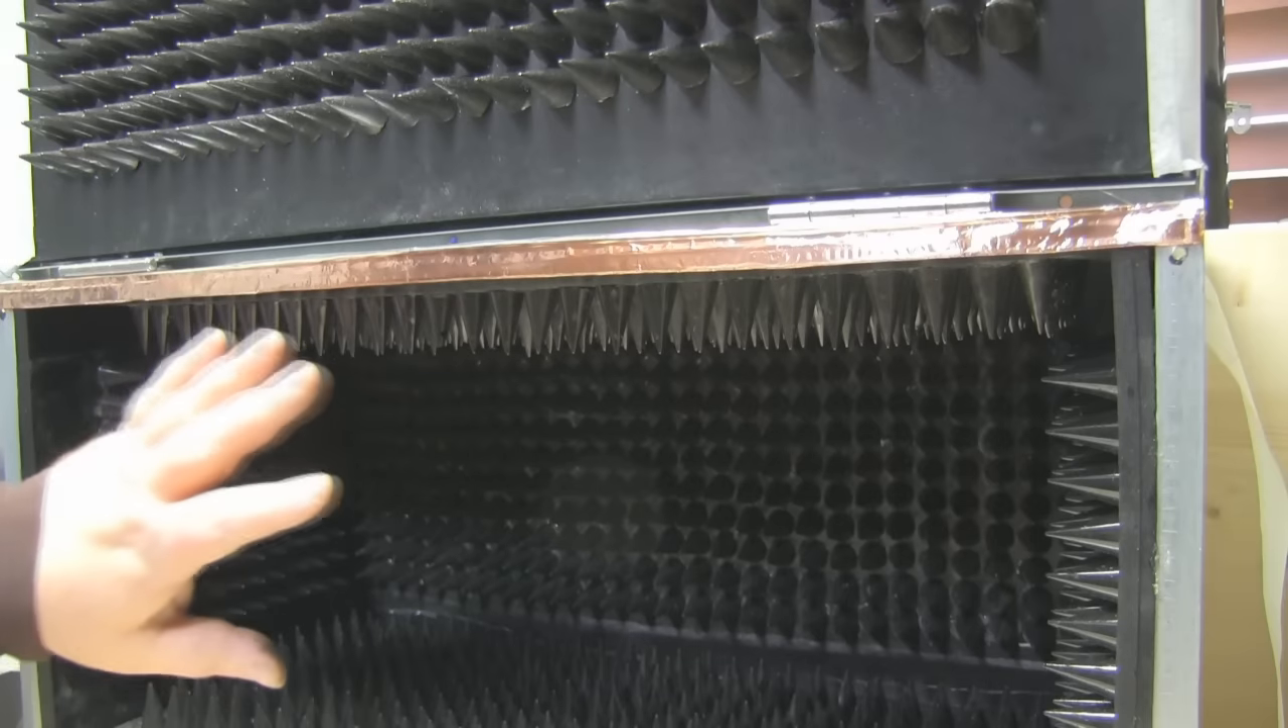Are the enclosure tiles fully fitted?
Yes.